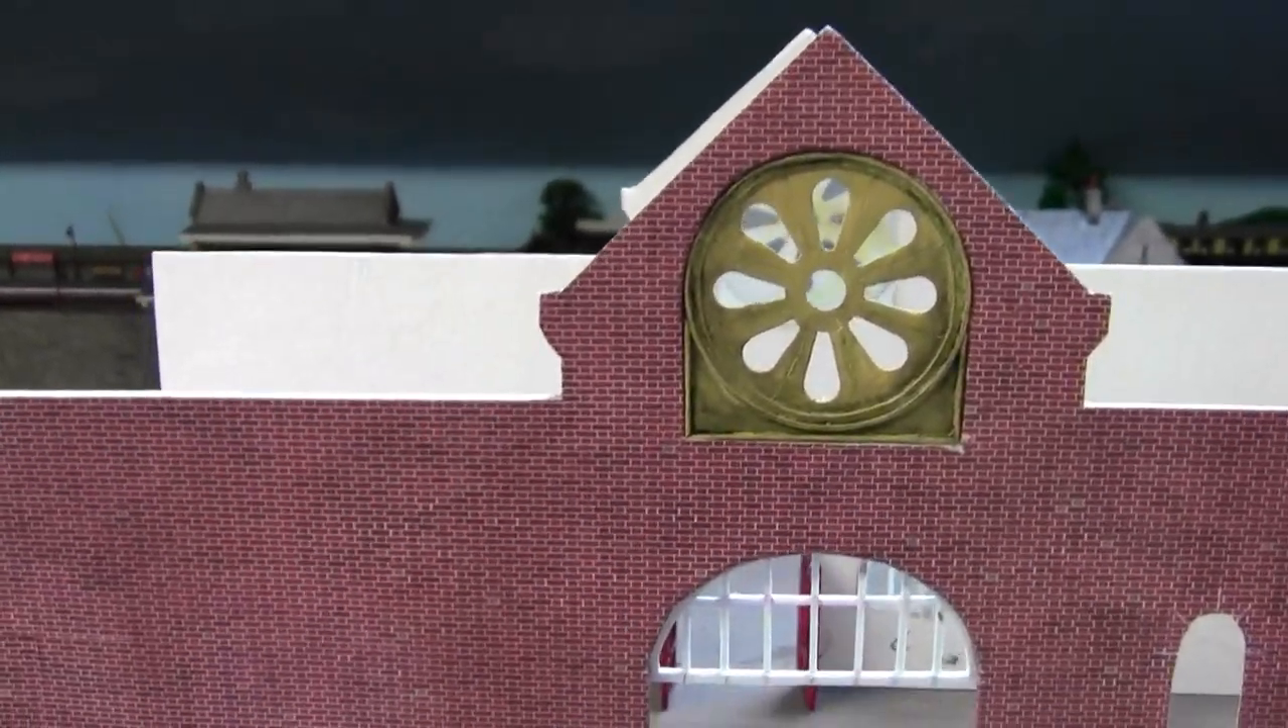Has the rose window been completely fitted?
Yes.